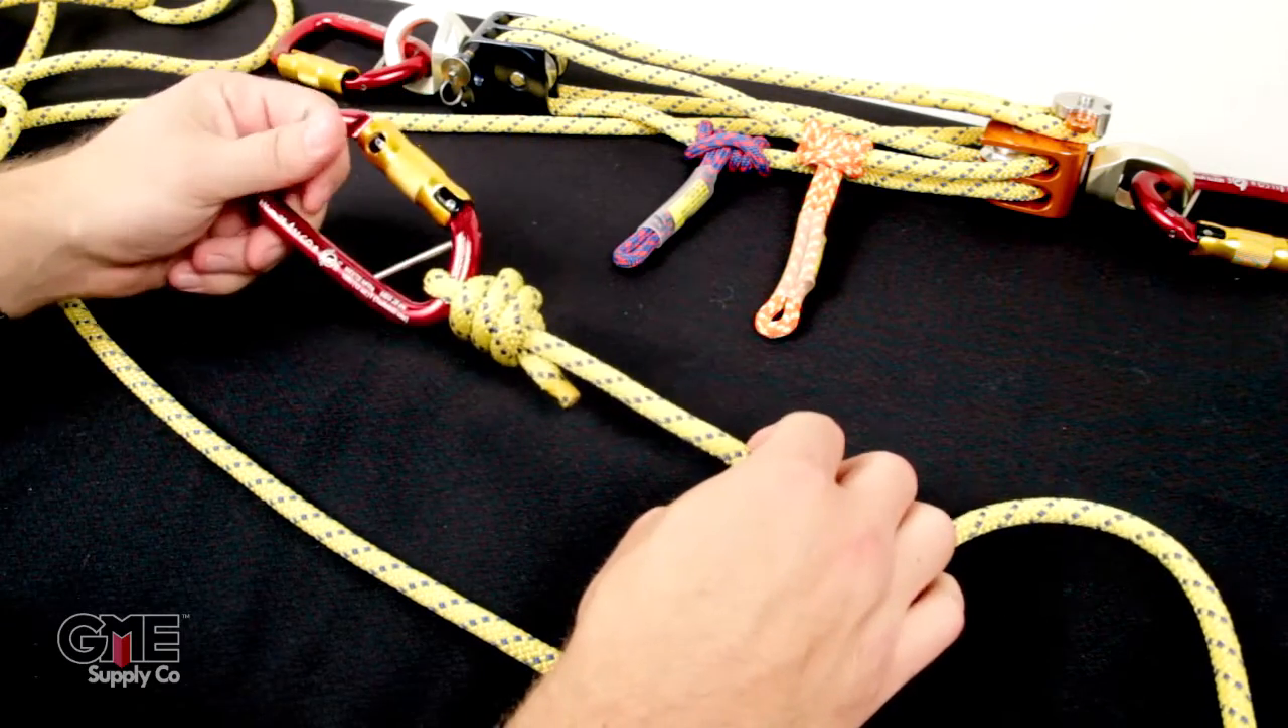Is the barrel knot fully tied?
Yes.